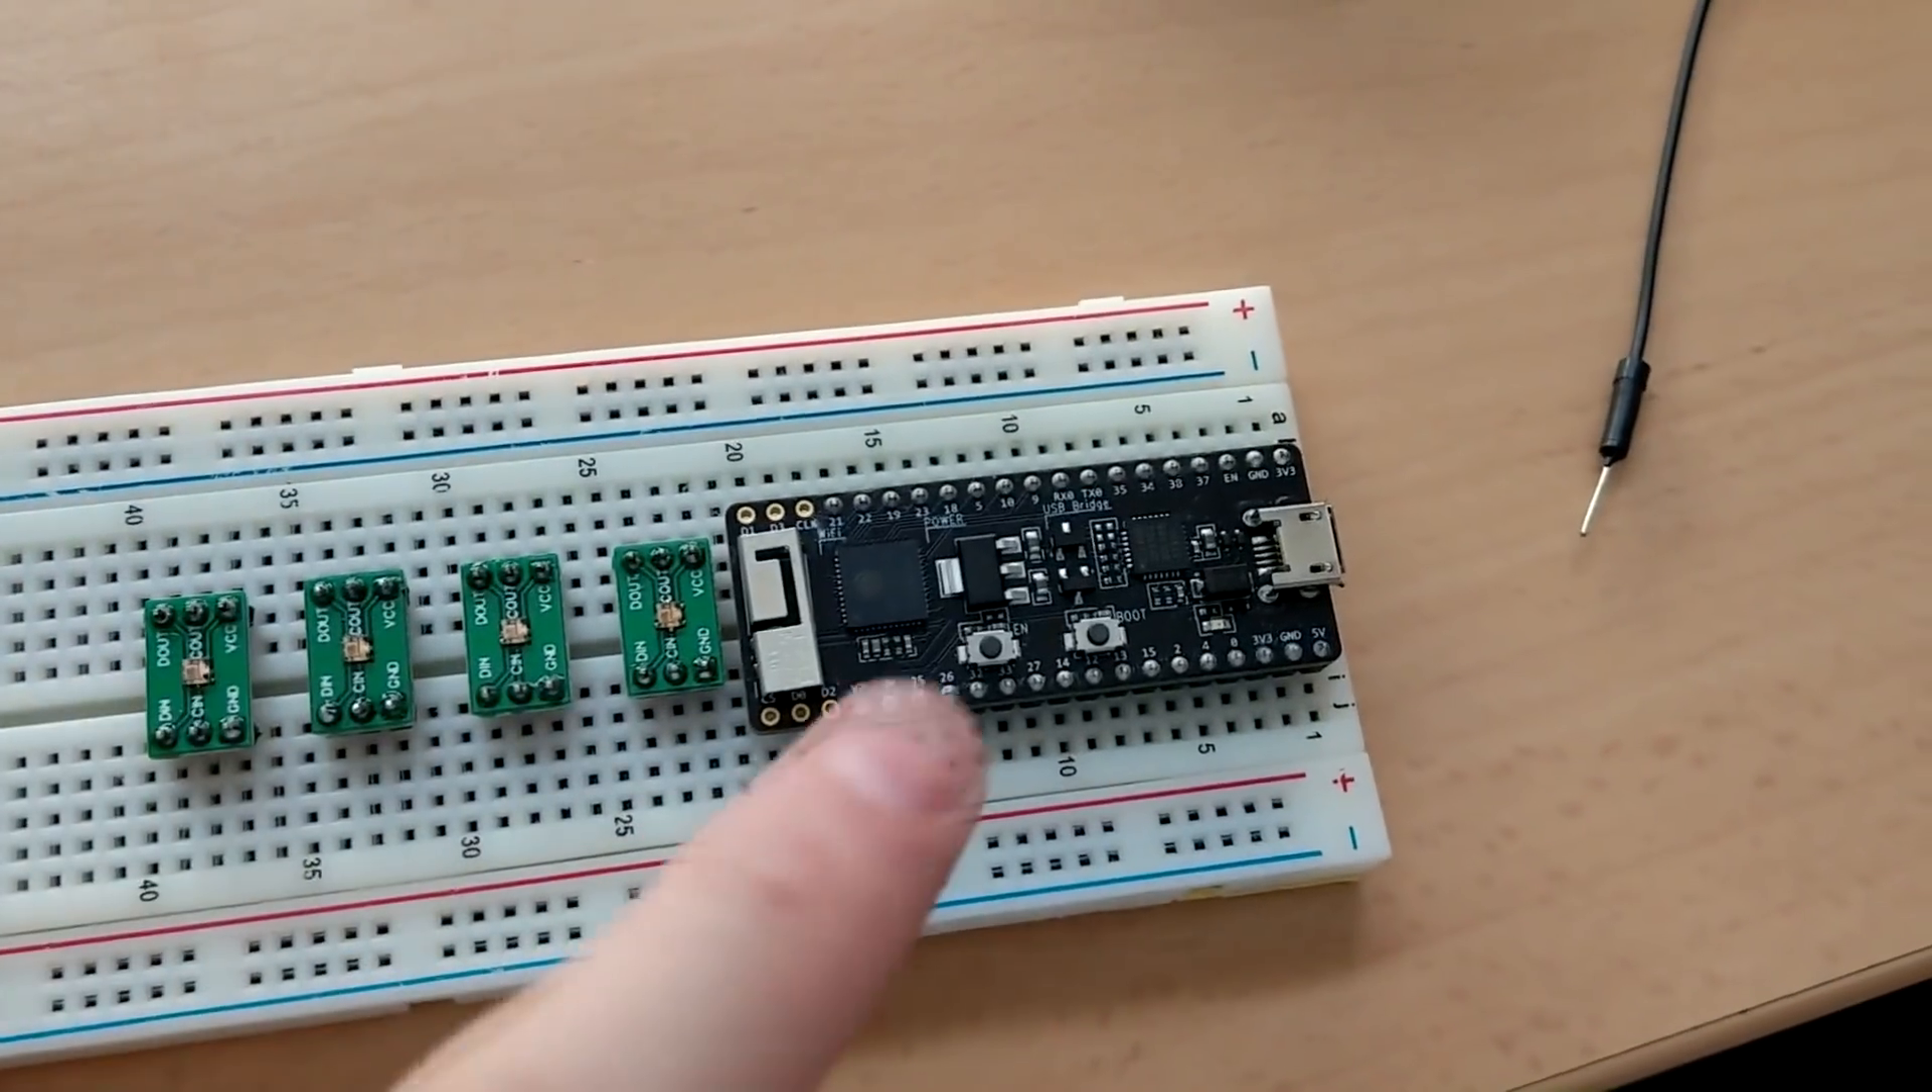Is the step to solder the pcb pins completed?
Yes.